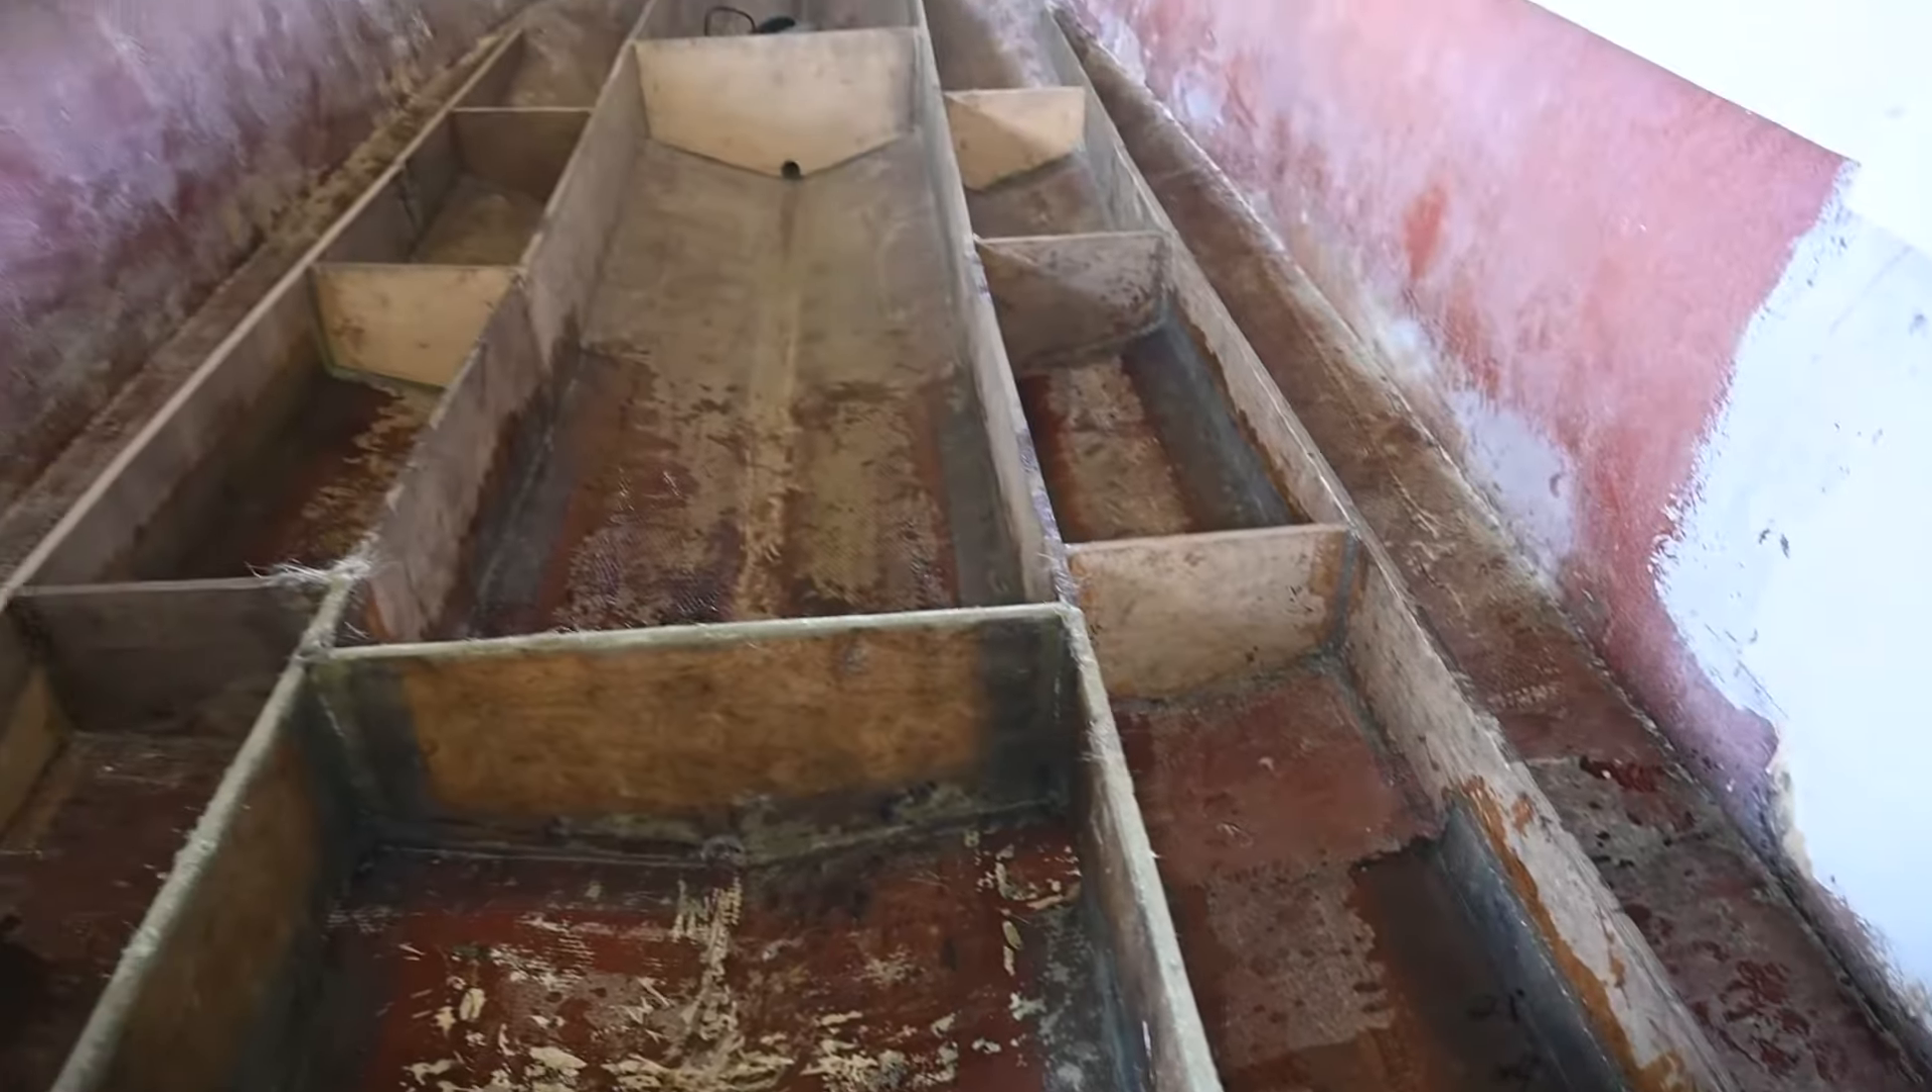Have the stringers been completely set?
Yes.